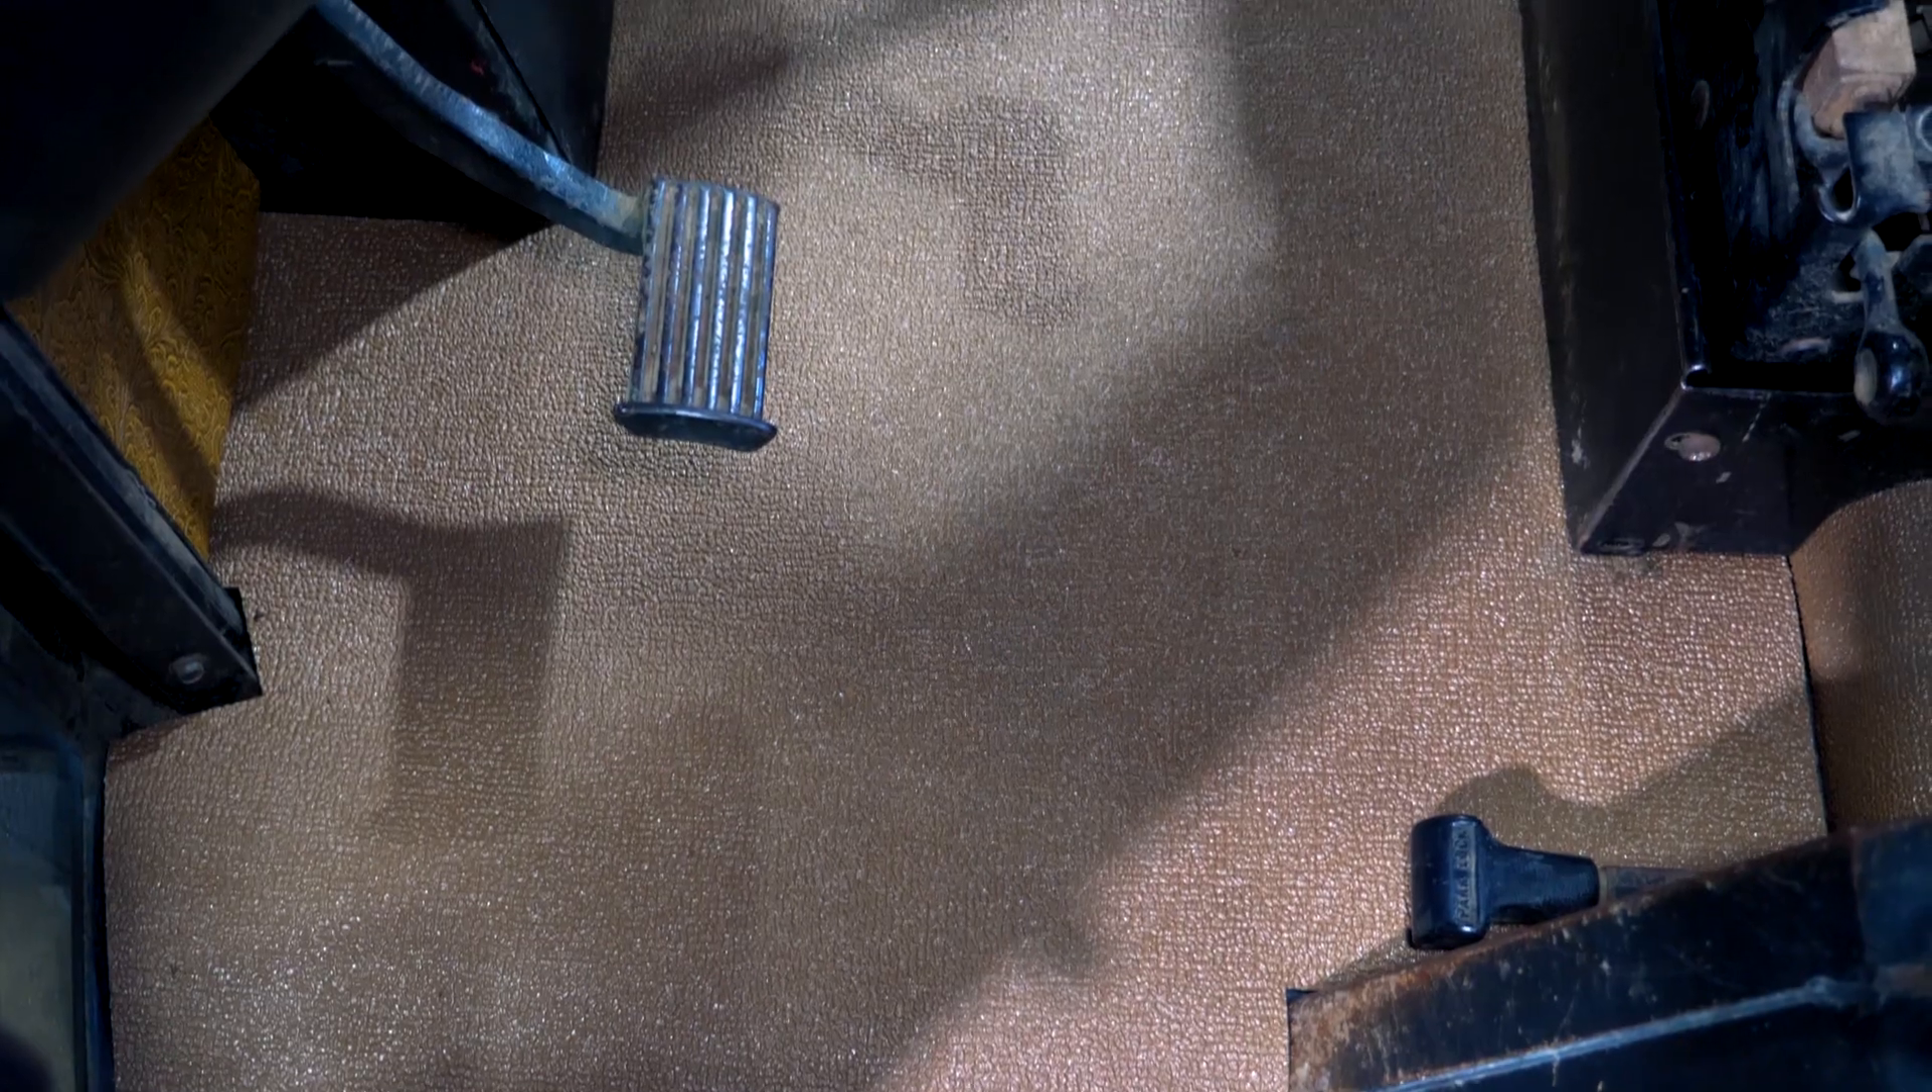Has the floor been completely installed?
Yes.